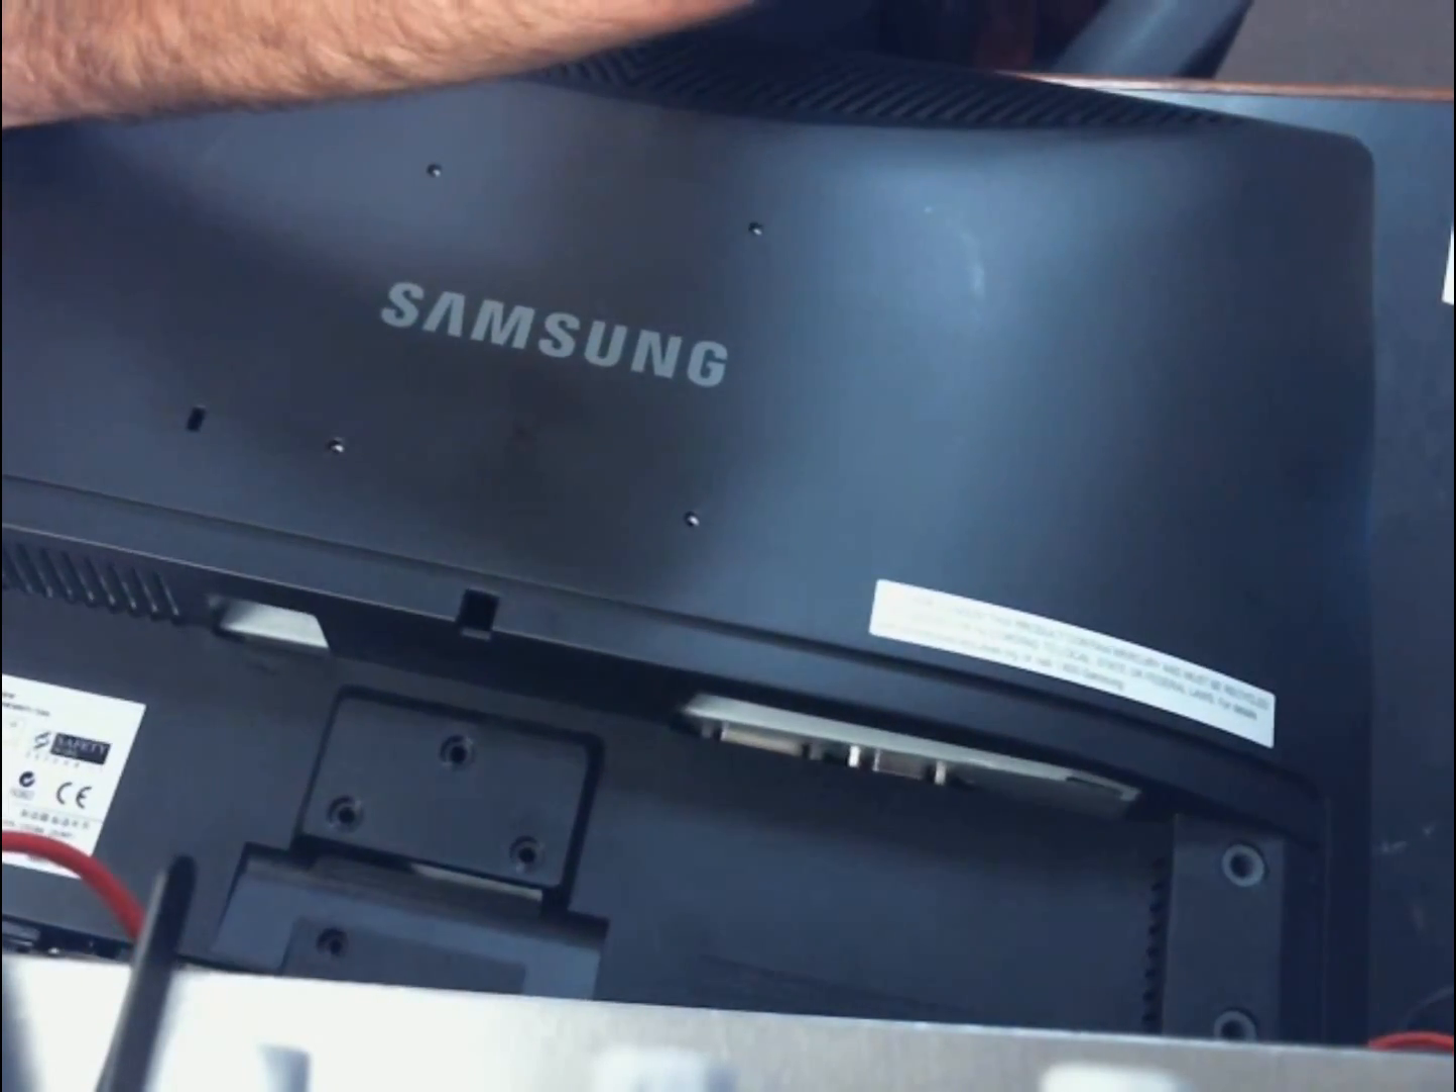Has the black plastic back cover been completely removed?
No.